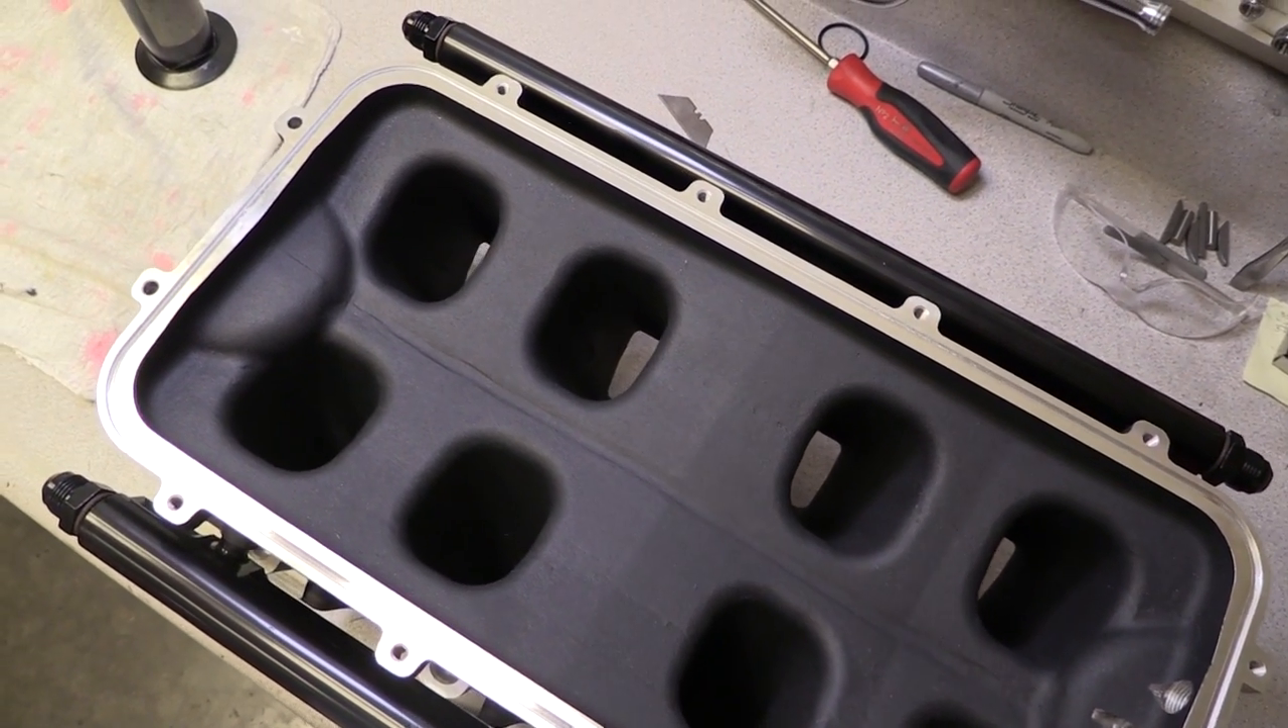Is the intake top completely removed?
Yes.